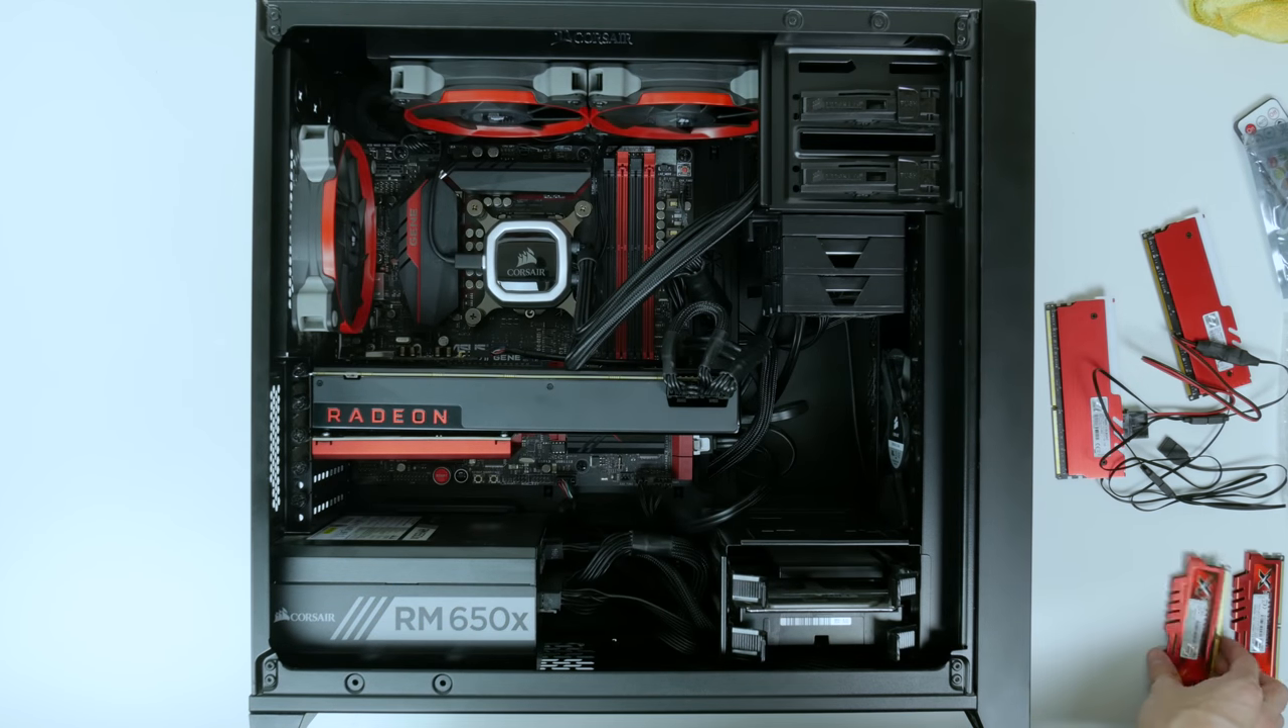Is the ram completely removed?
Yes.